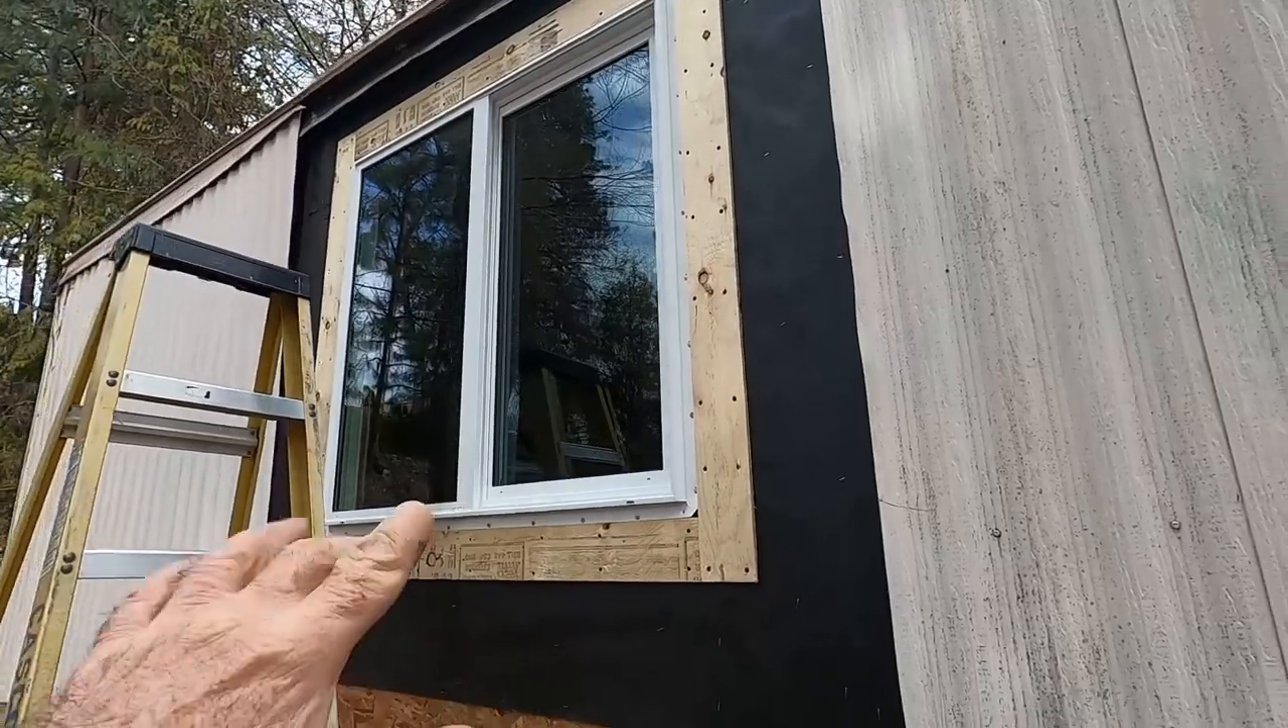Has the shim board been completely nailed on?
Yes.